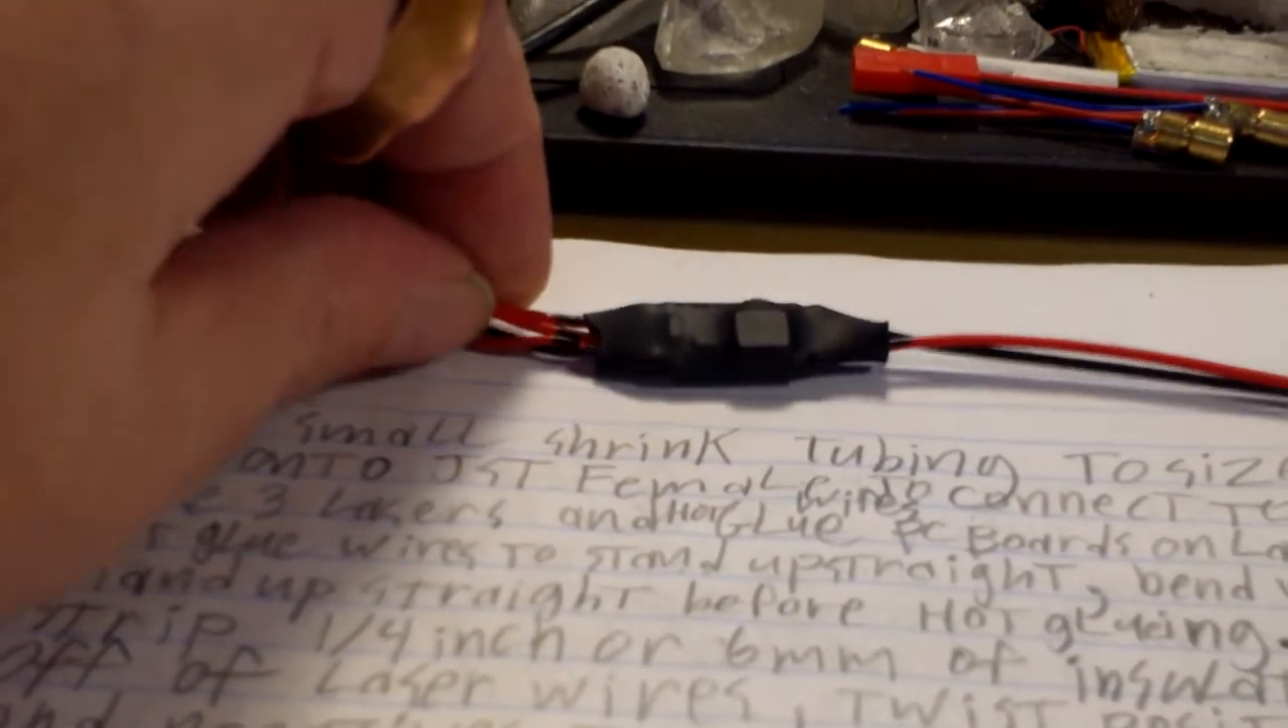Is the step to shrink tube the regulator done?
Yes.